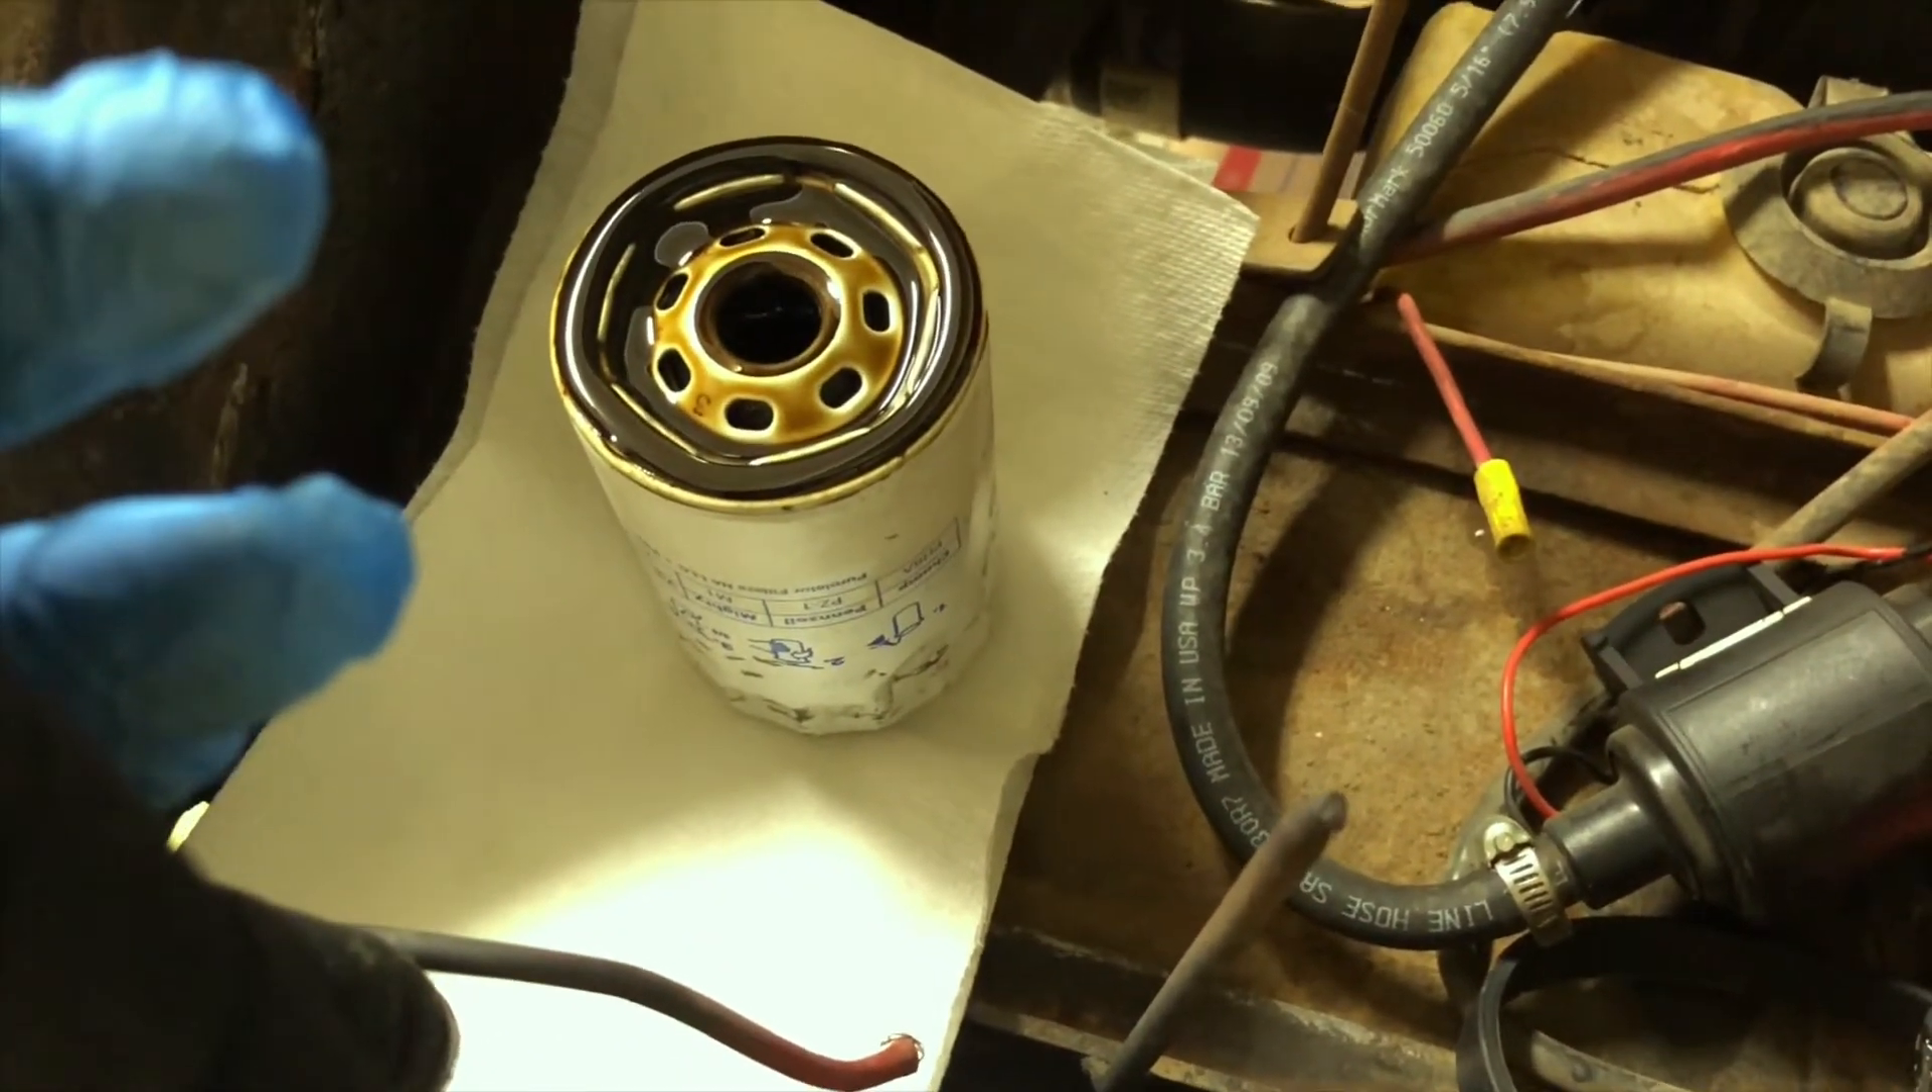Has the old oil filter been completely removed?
Yes.